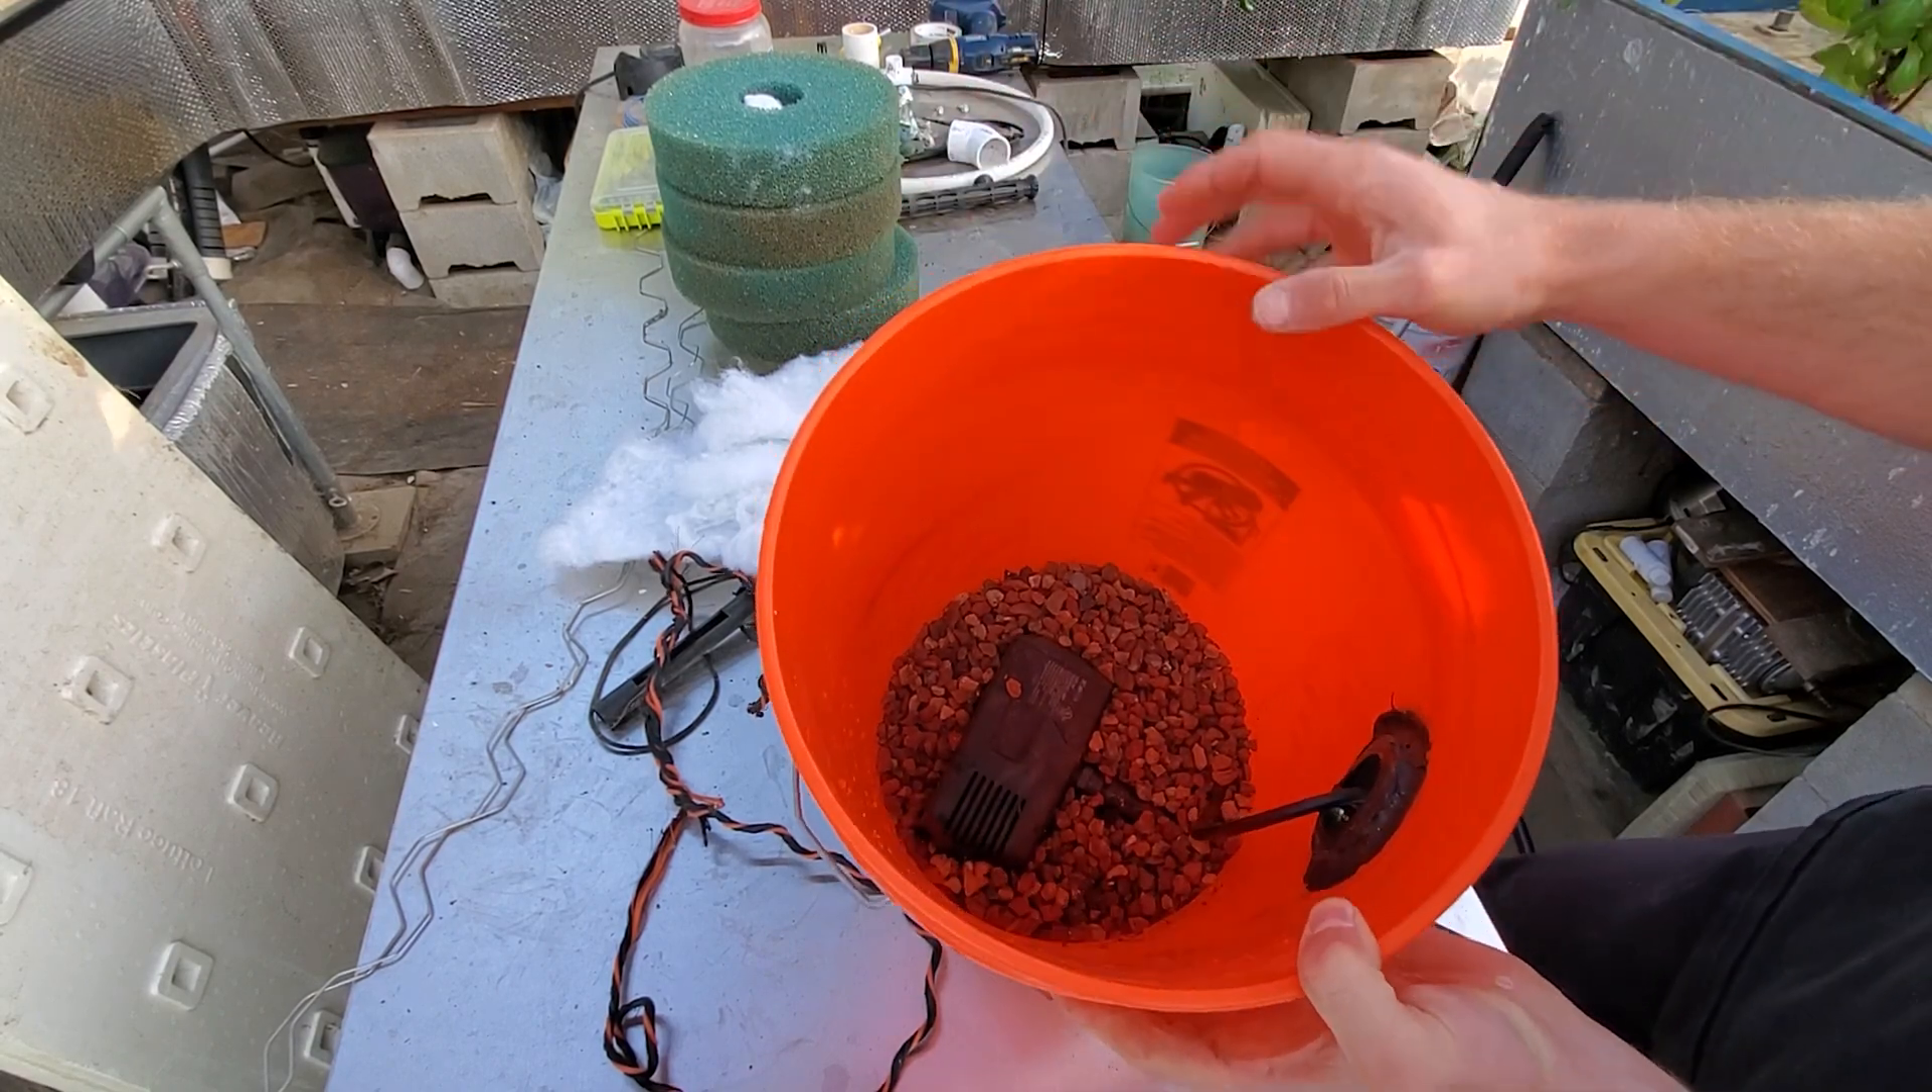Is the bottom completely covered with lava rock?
Yes.